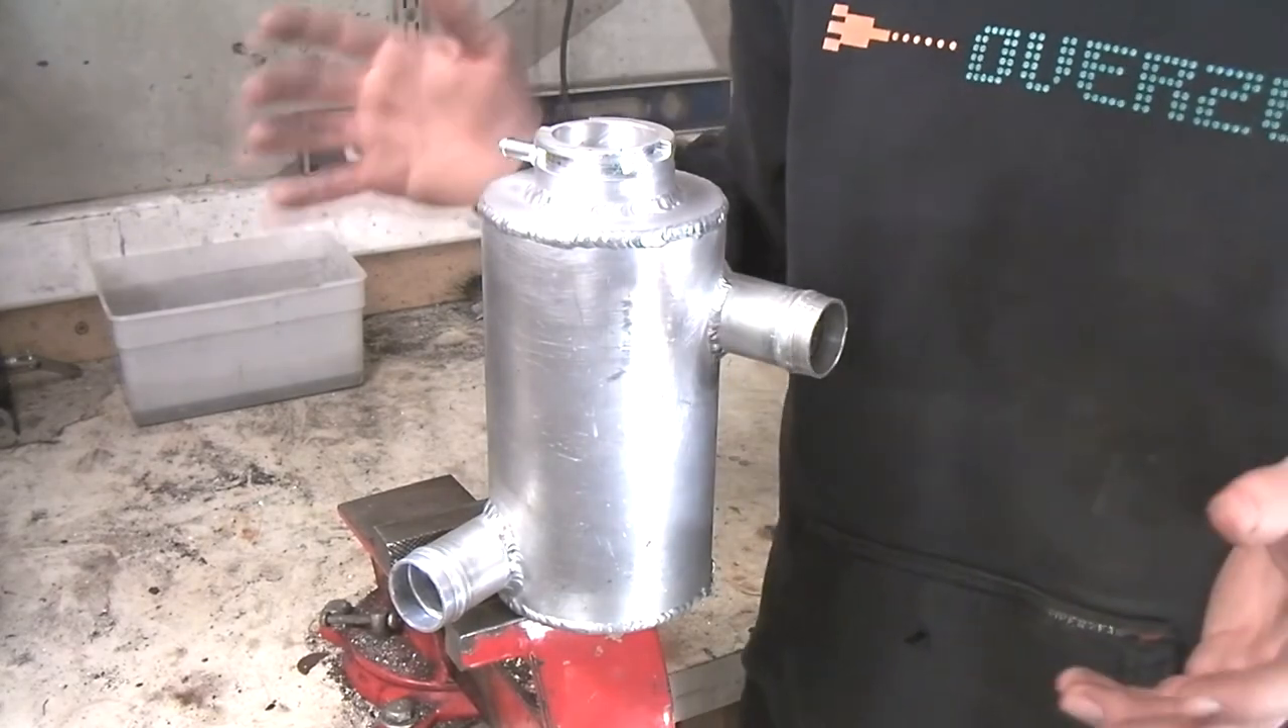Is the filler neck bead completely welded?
Yes.